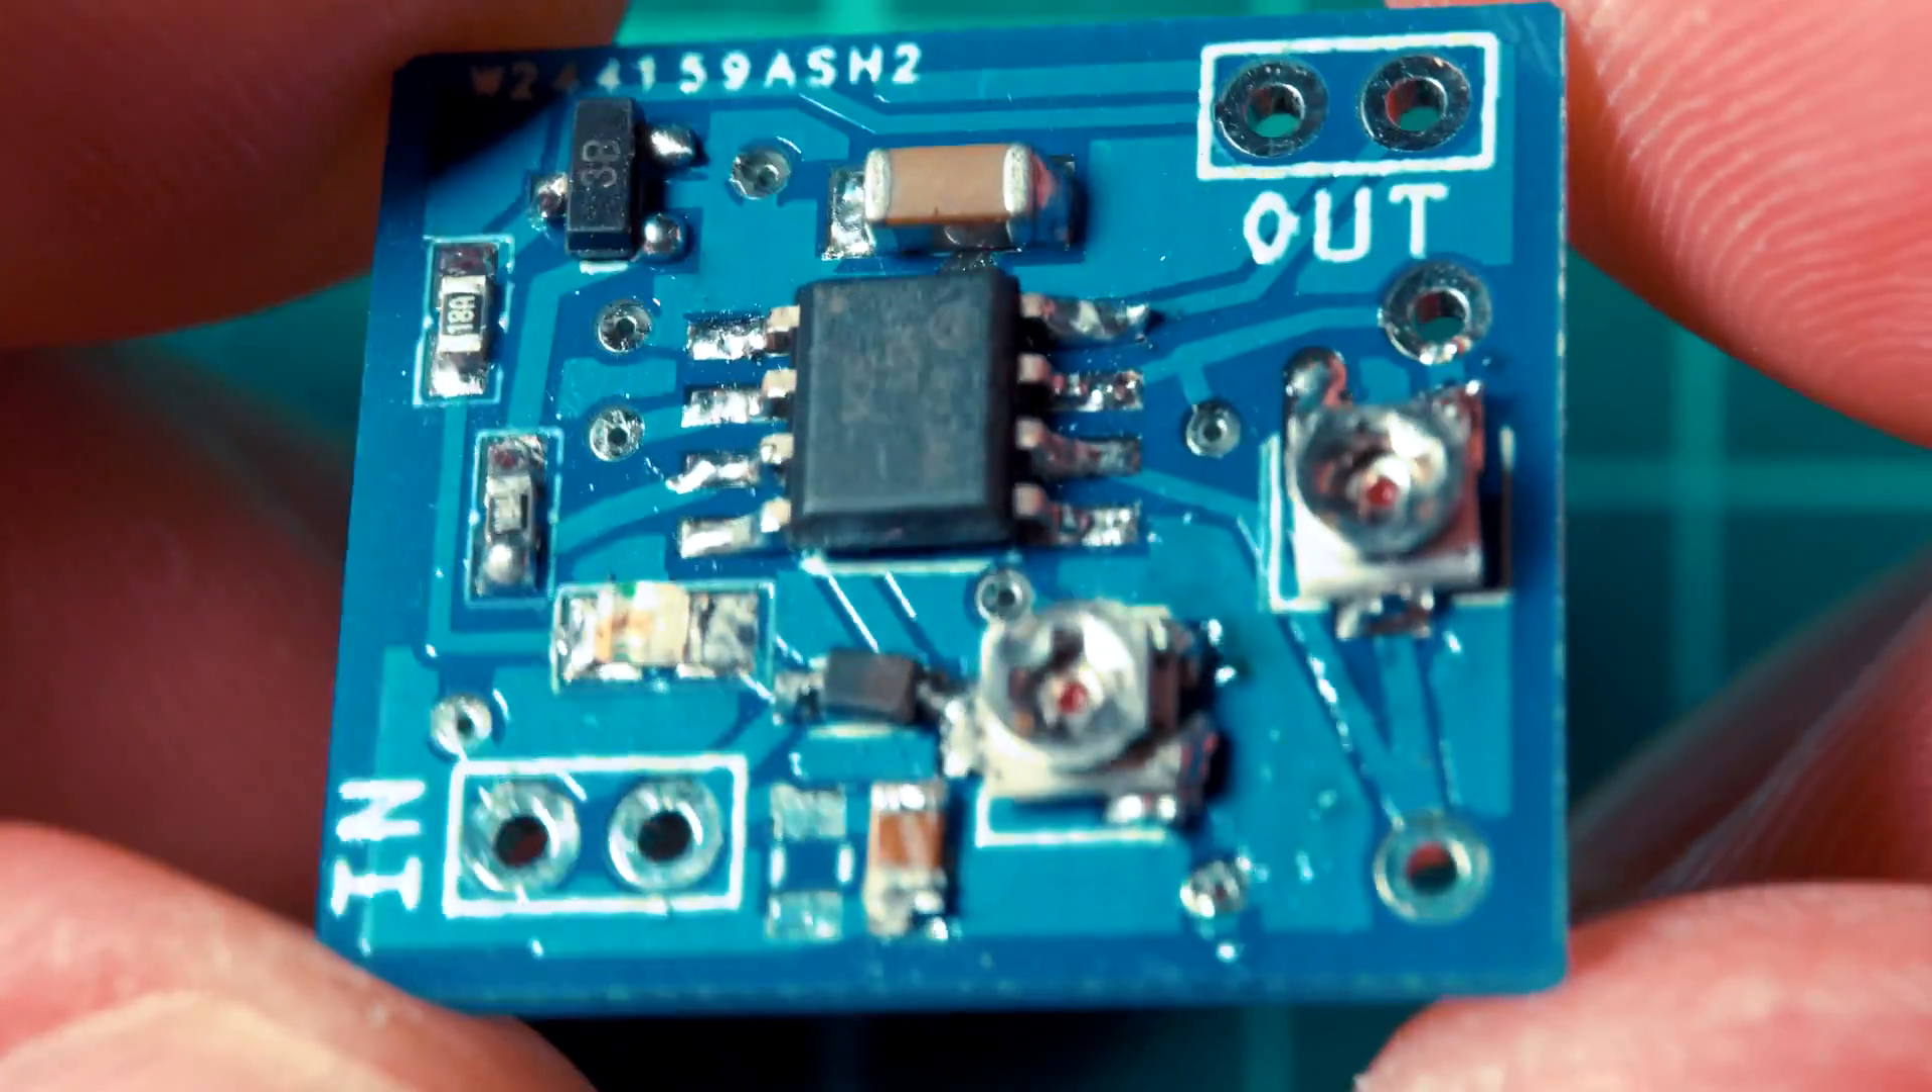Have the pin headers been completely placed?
No.